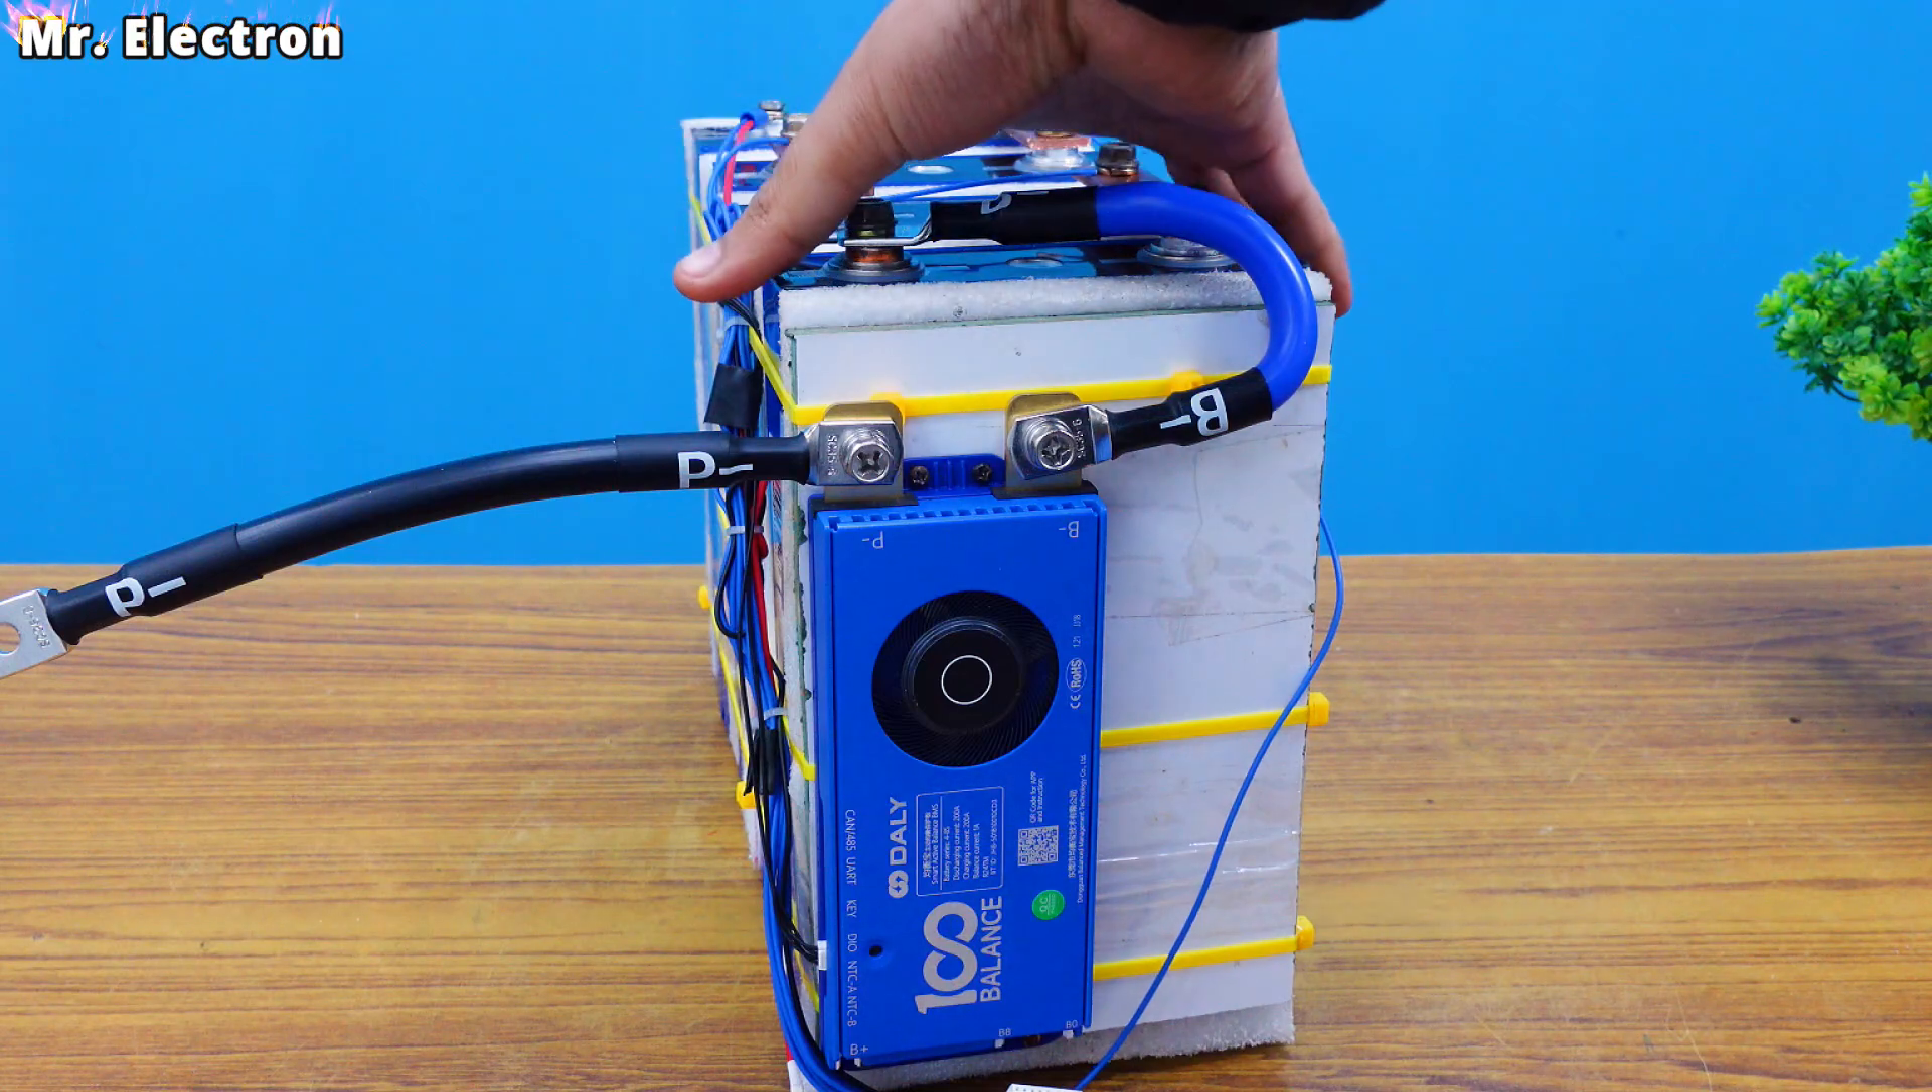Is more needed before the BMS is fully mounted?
No.